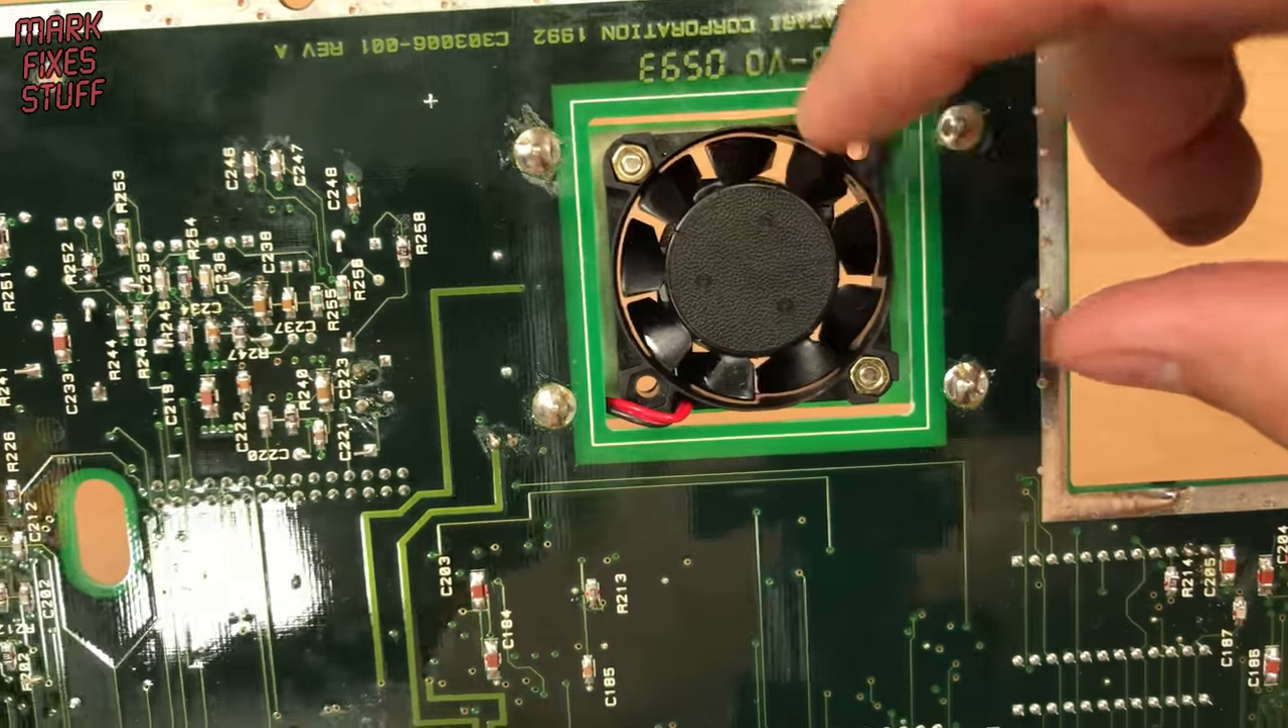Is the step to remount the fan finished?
Yes.